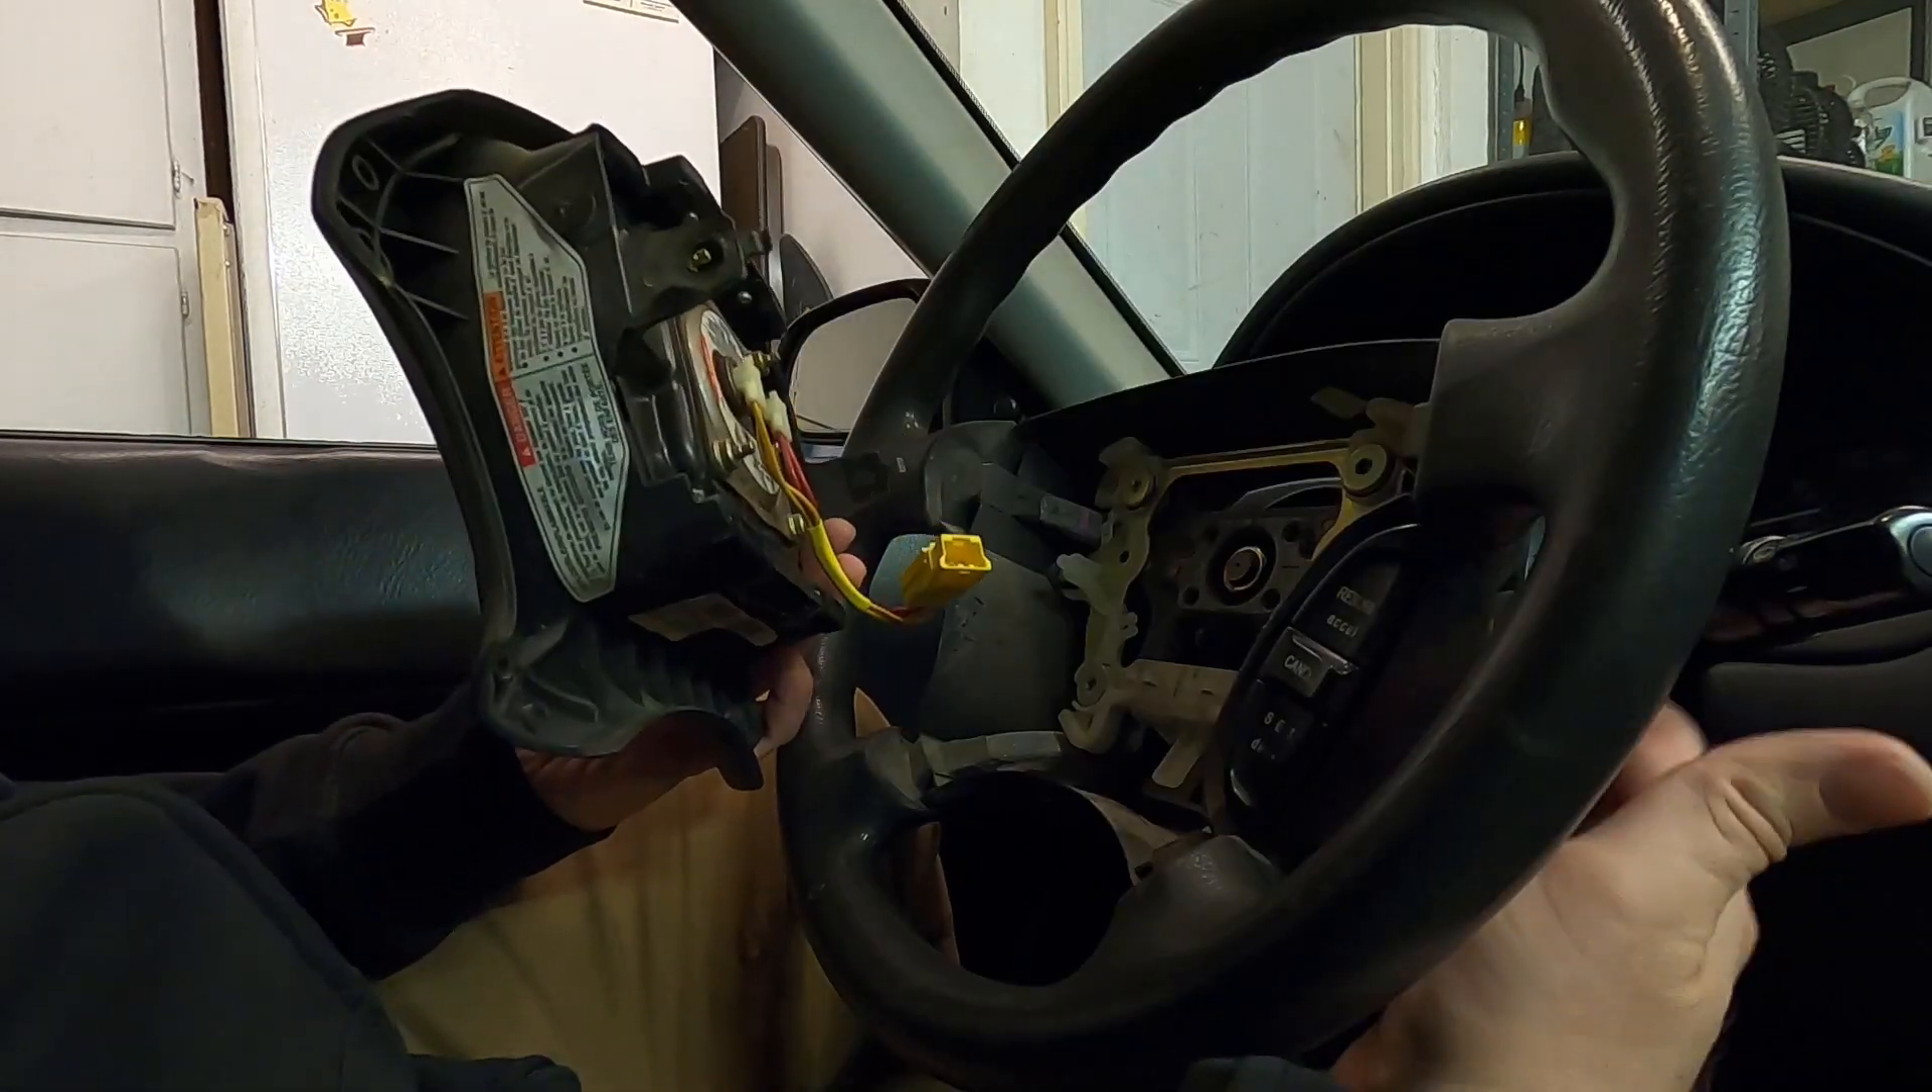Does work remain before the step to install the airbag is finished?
Yes.